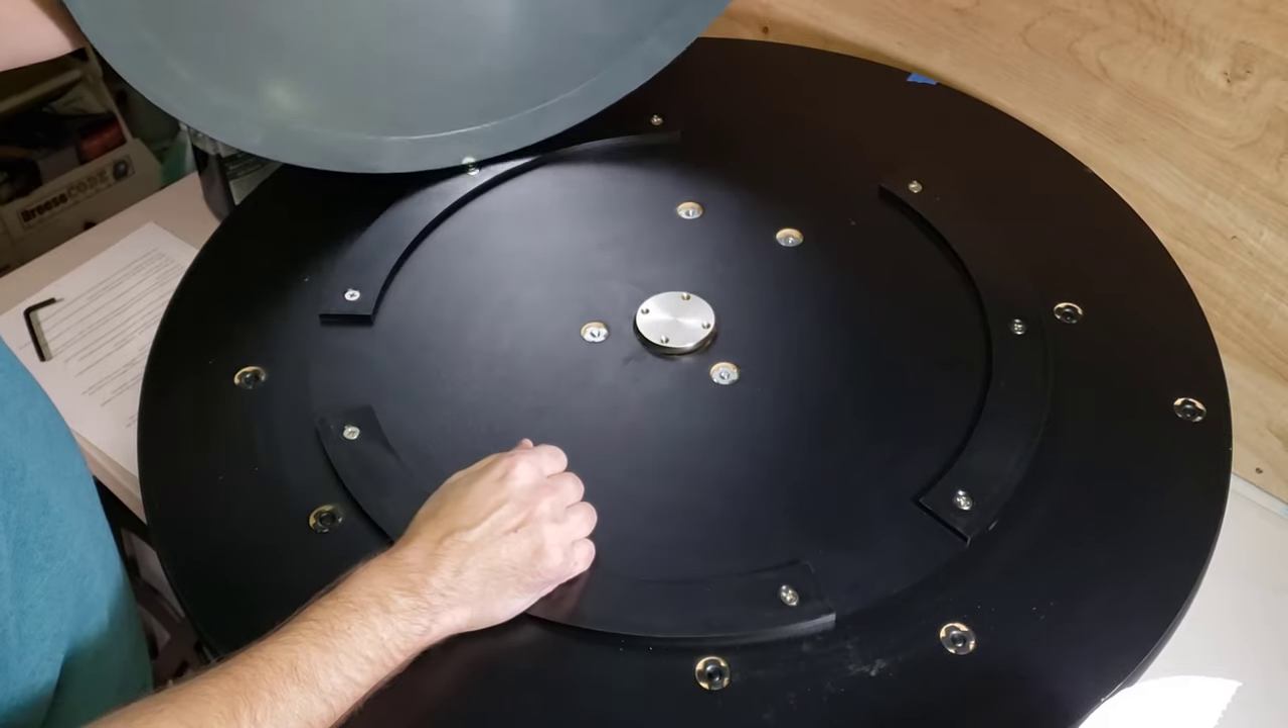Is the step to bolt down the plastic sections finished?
Yes.